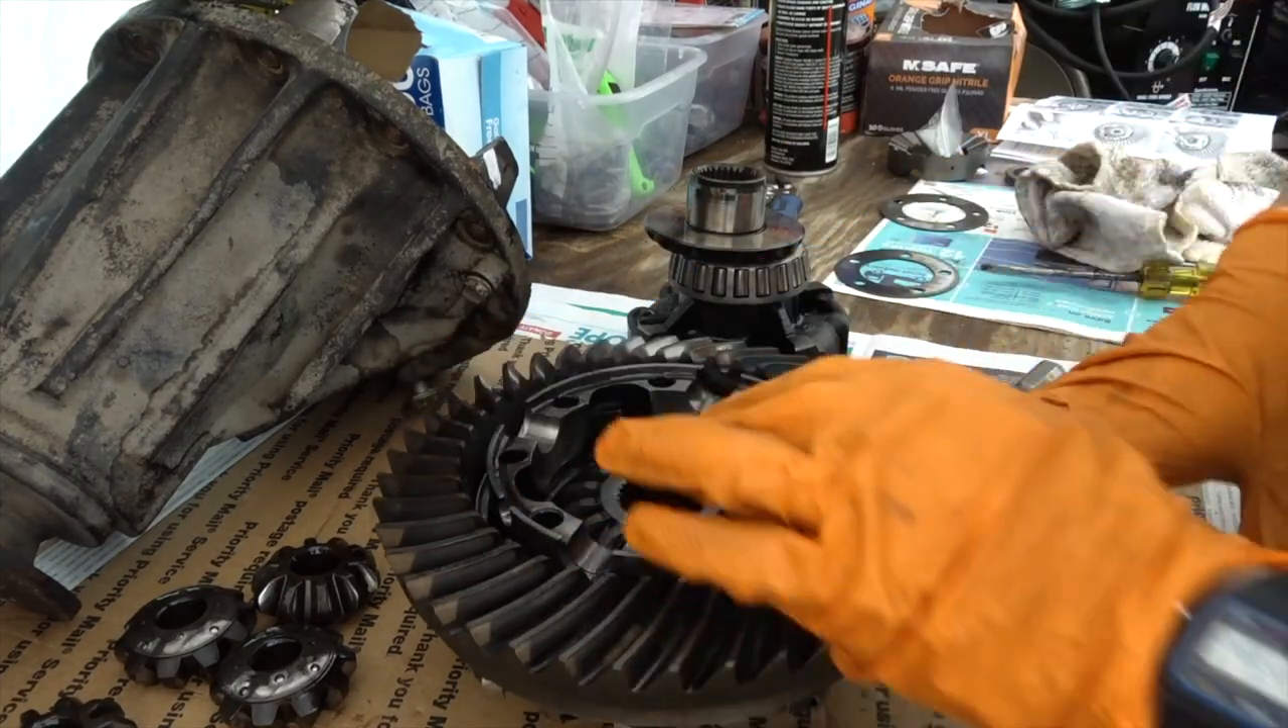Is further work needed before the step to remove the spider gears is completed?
No.